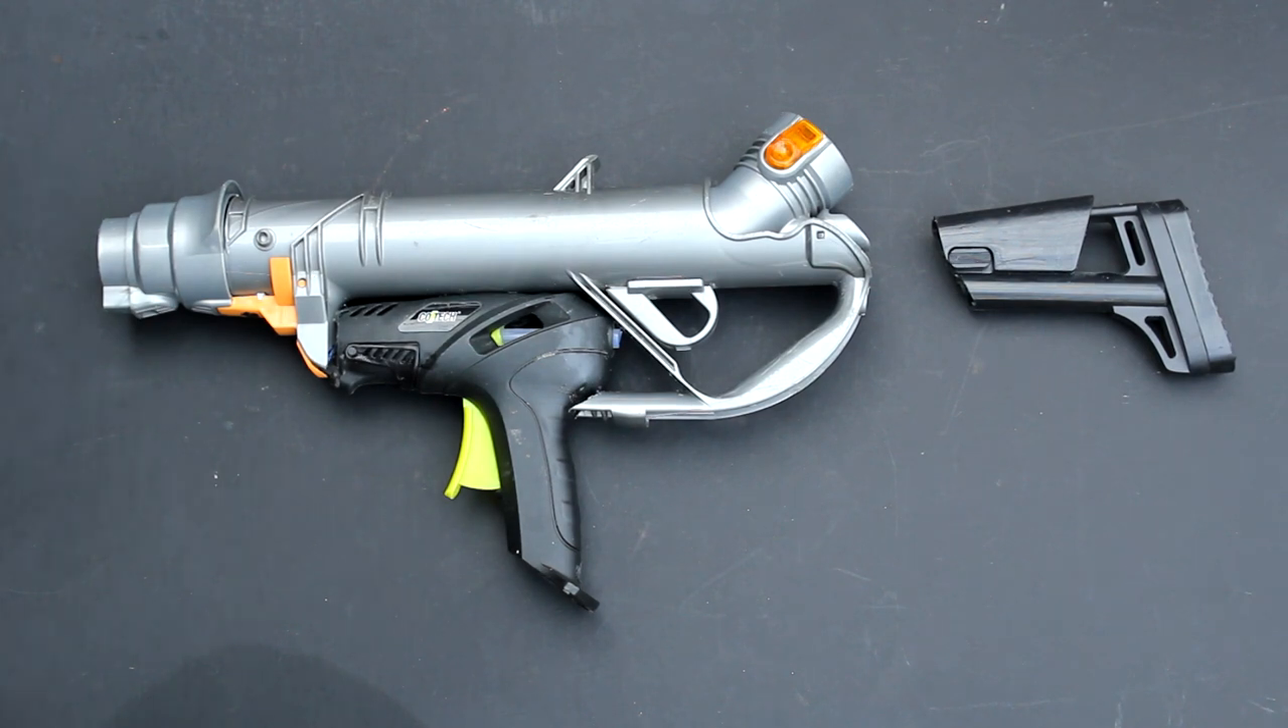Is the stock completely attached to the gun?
No.